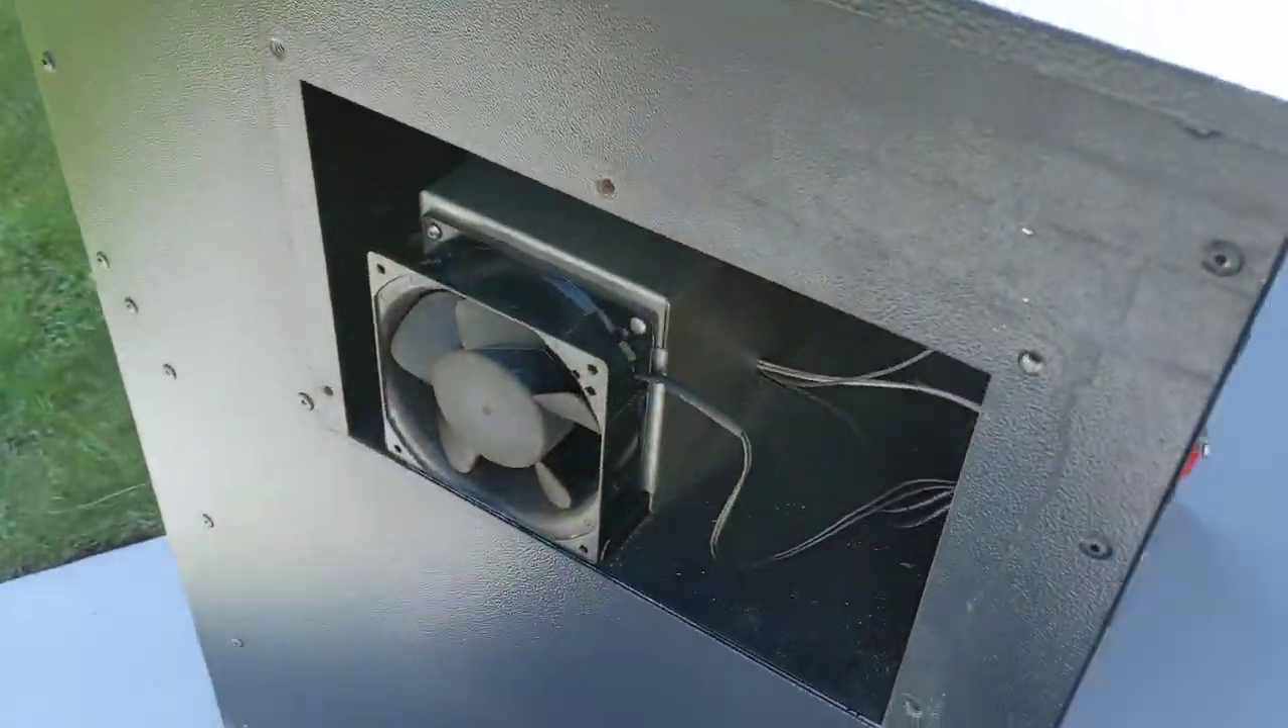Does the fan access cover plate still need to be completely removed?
No.